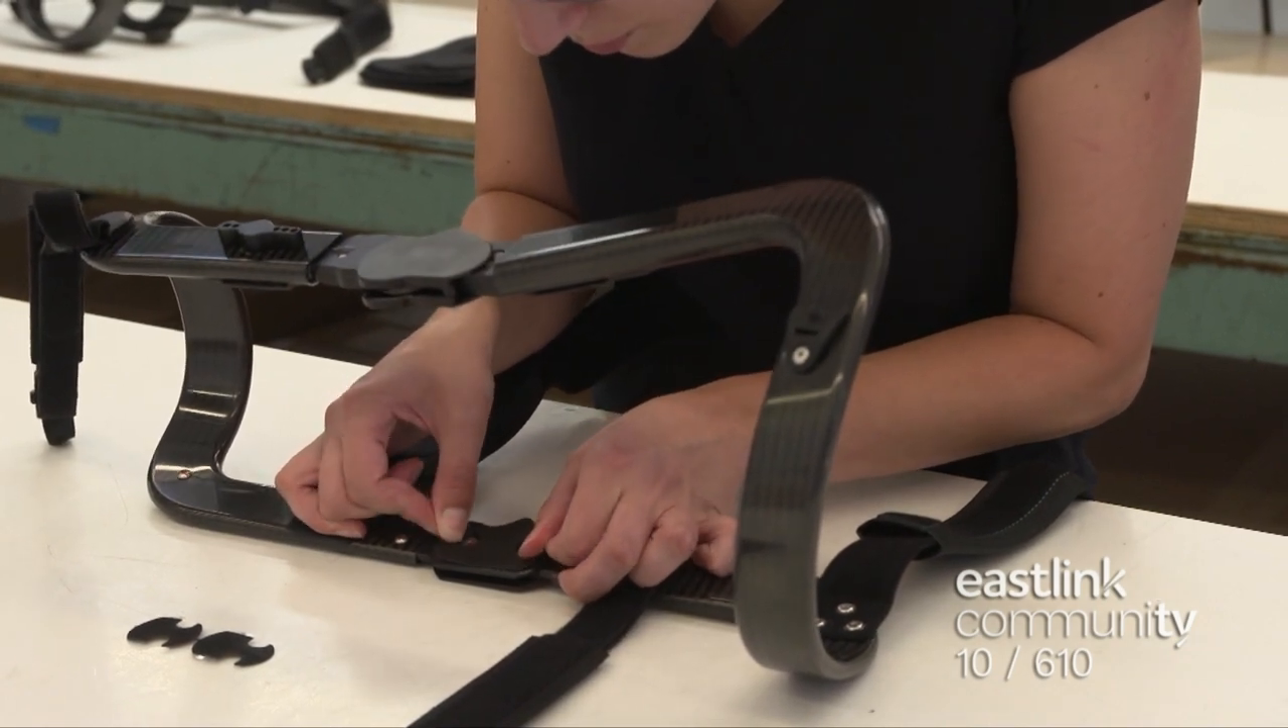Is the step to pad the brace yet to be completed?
Yes.